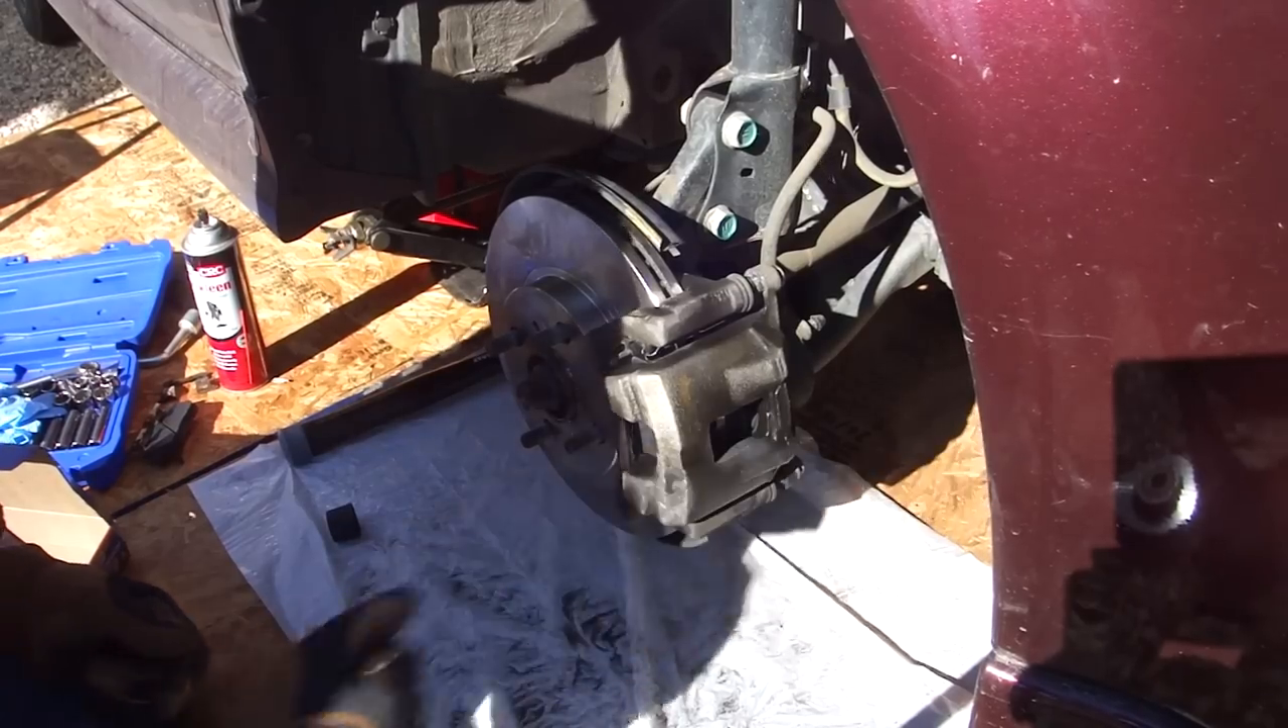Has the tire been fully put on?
No.